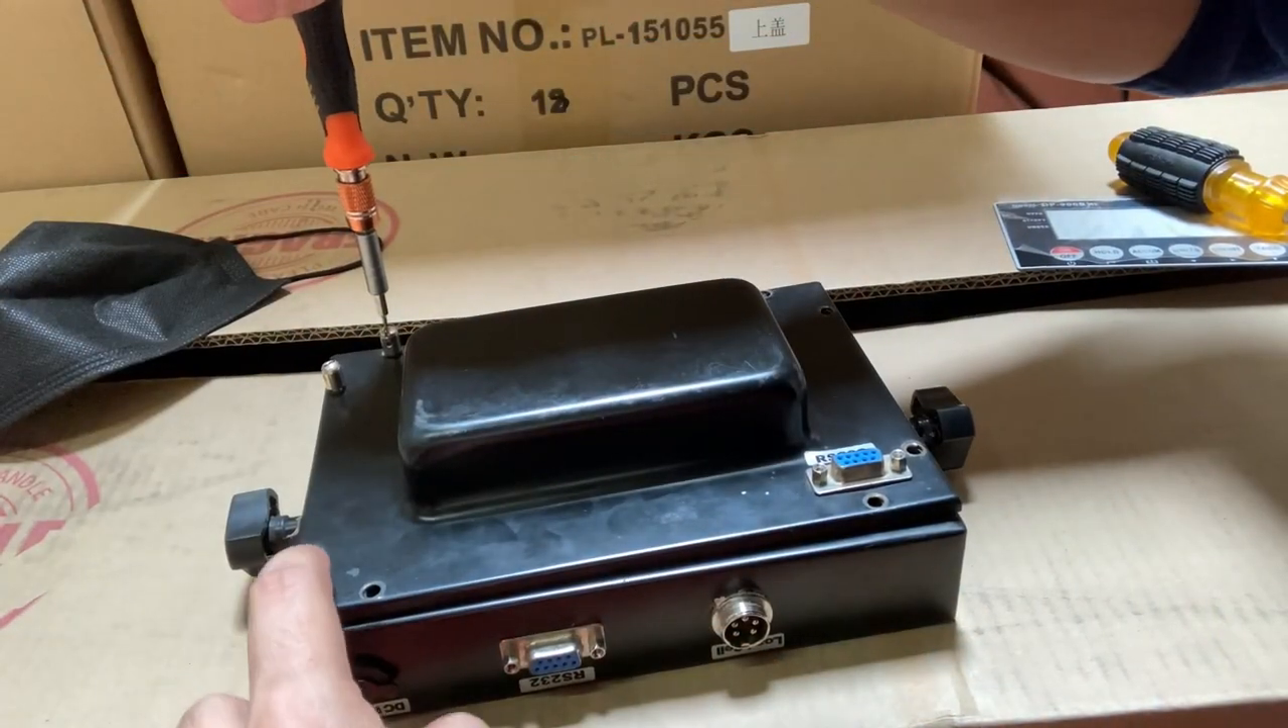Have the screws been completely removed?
No.